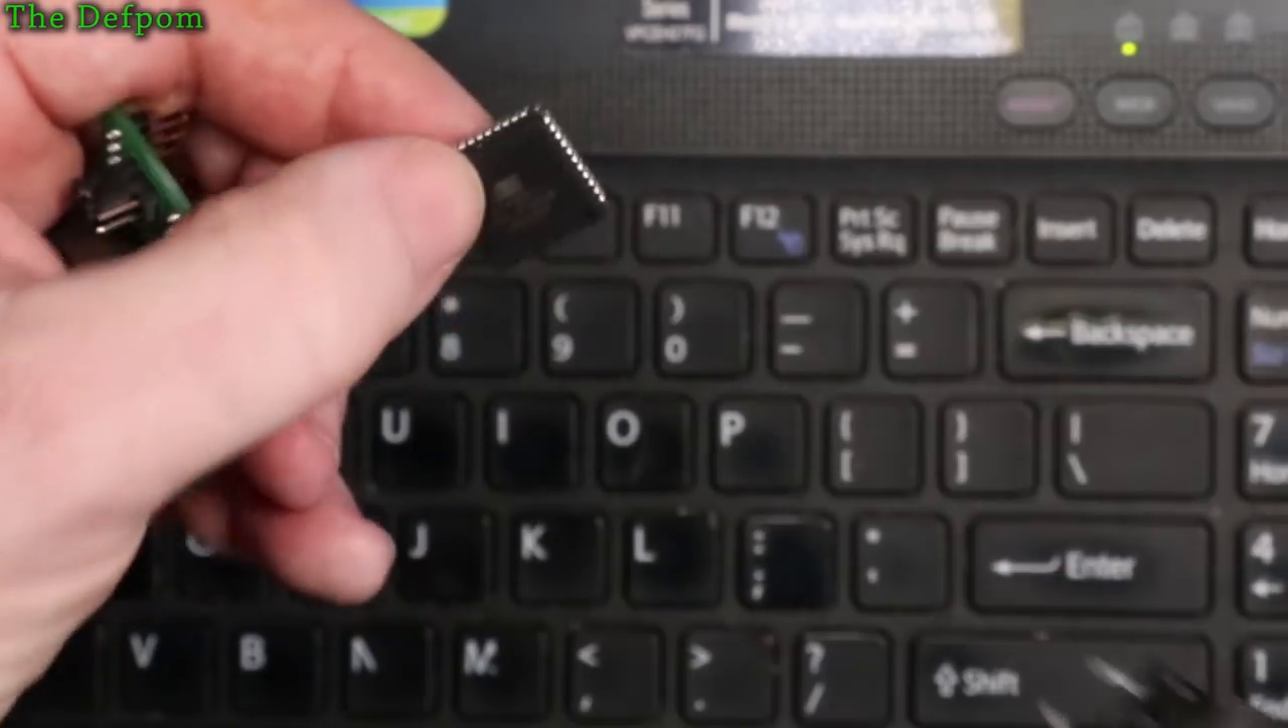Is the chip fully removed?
Yes.